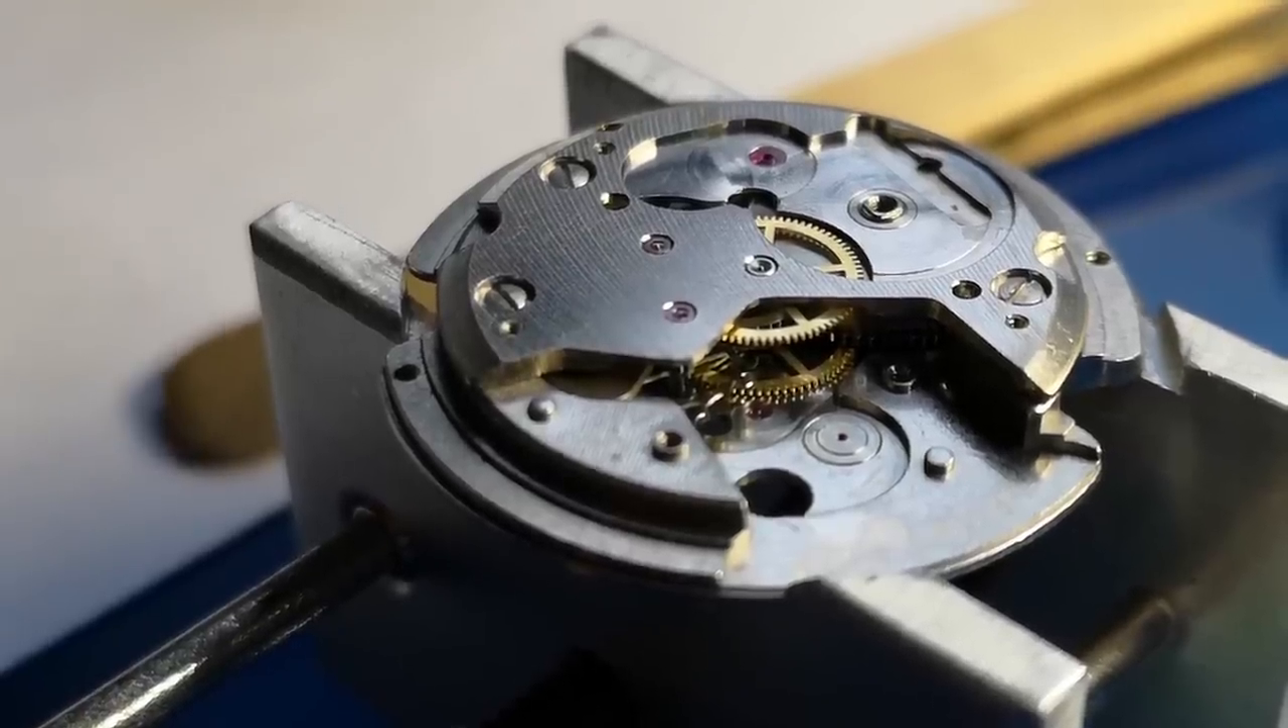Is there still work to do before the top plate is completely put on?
No.